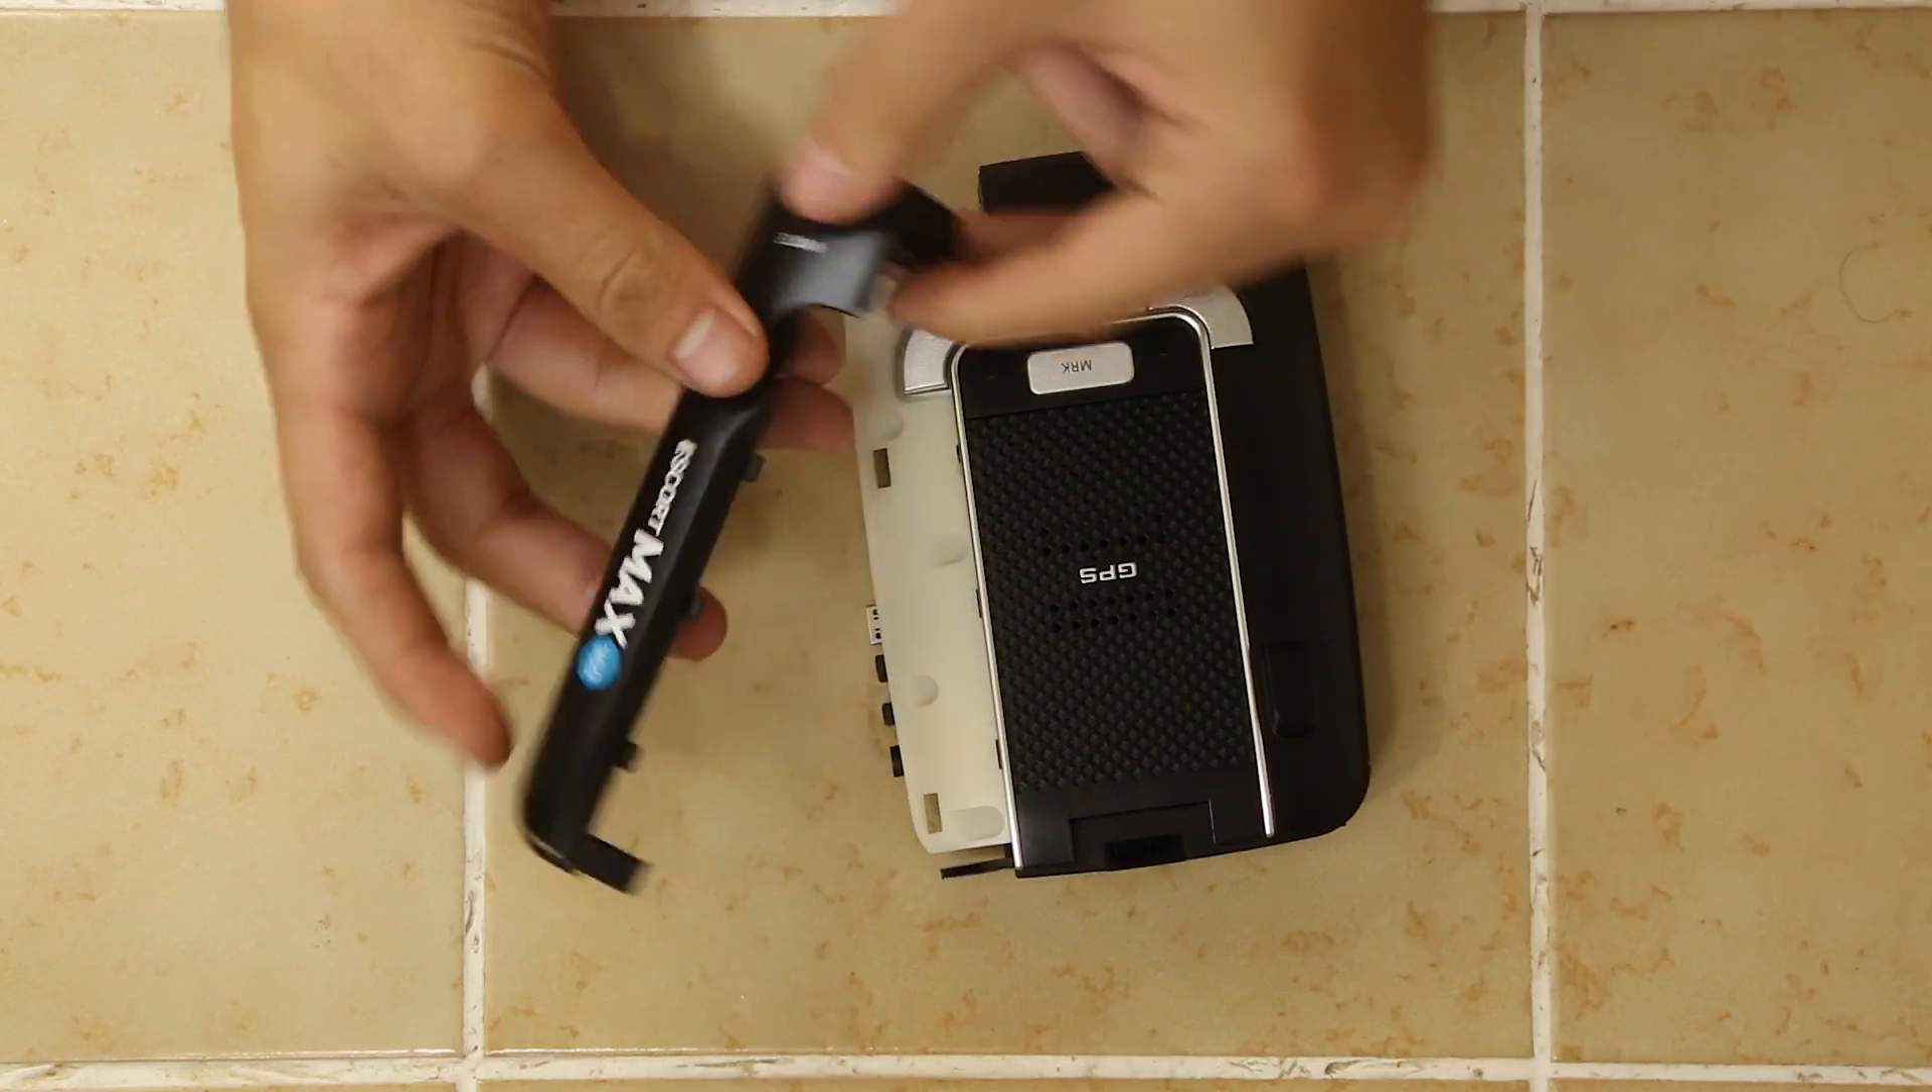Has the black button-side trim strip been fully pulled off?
Yes.